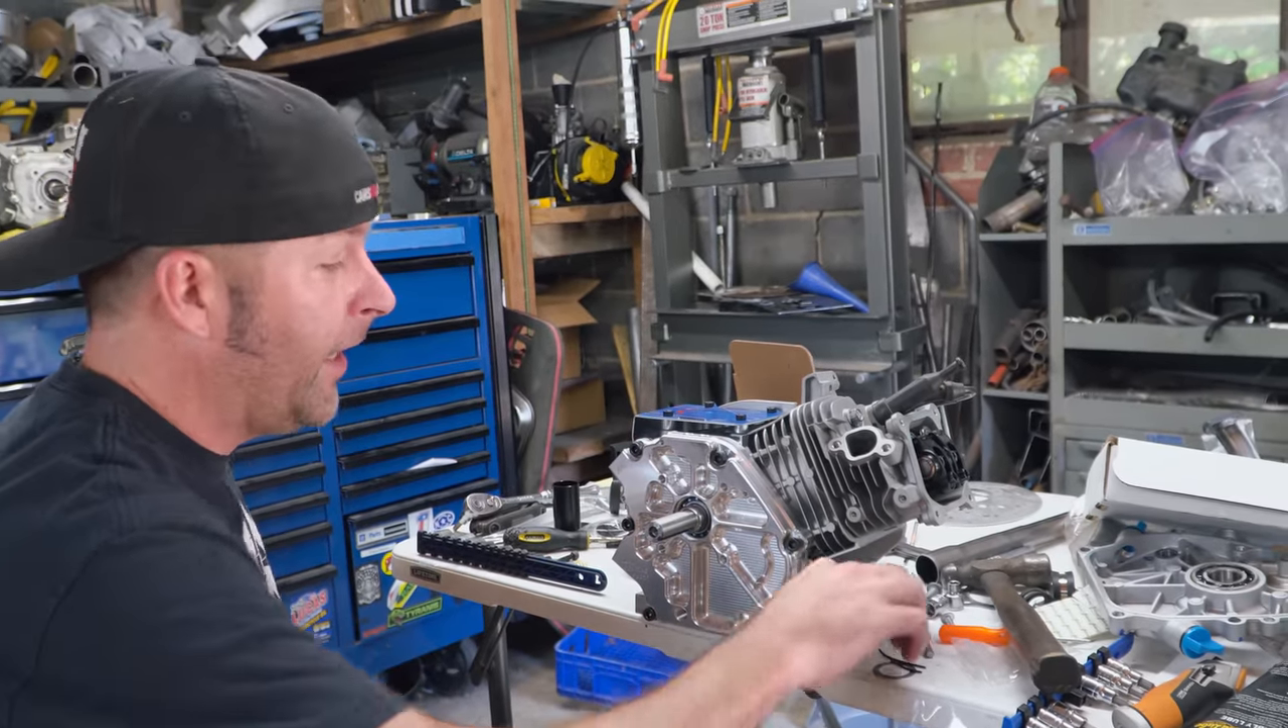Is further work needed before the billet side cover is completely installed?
No.